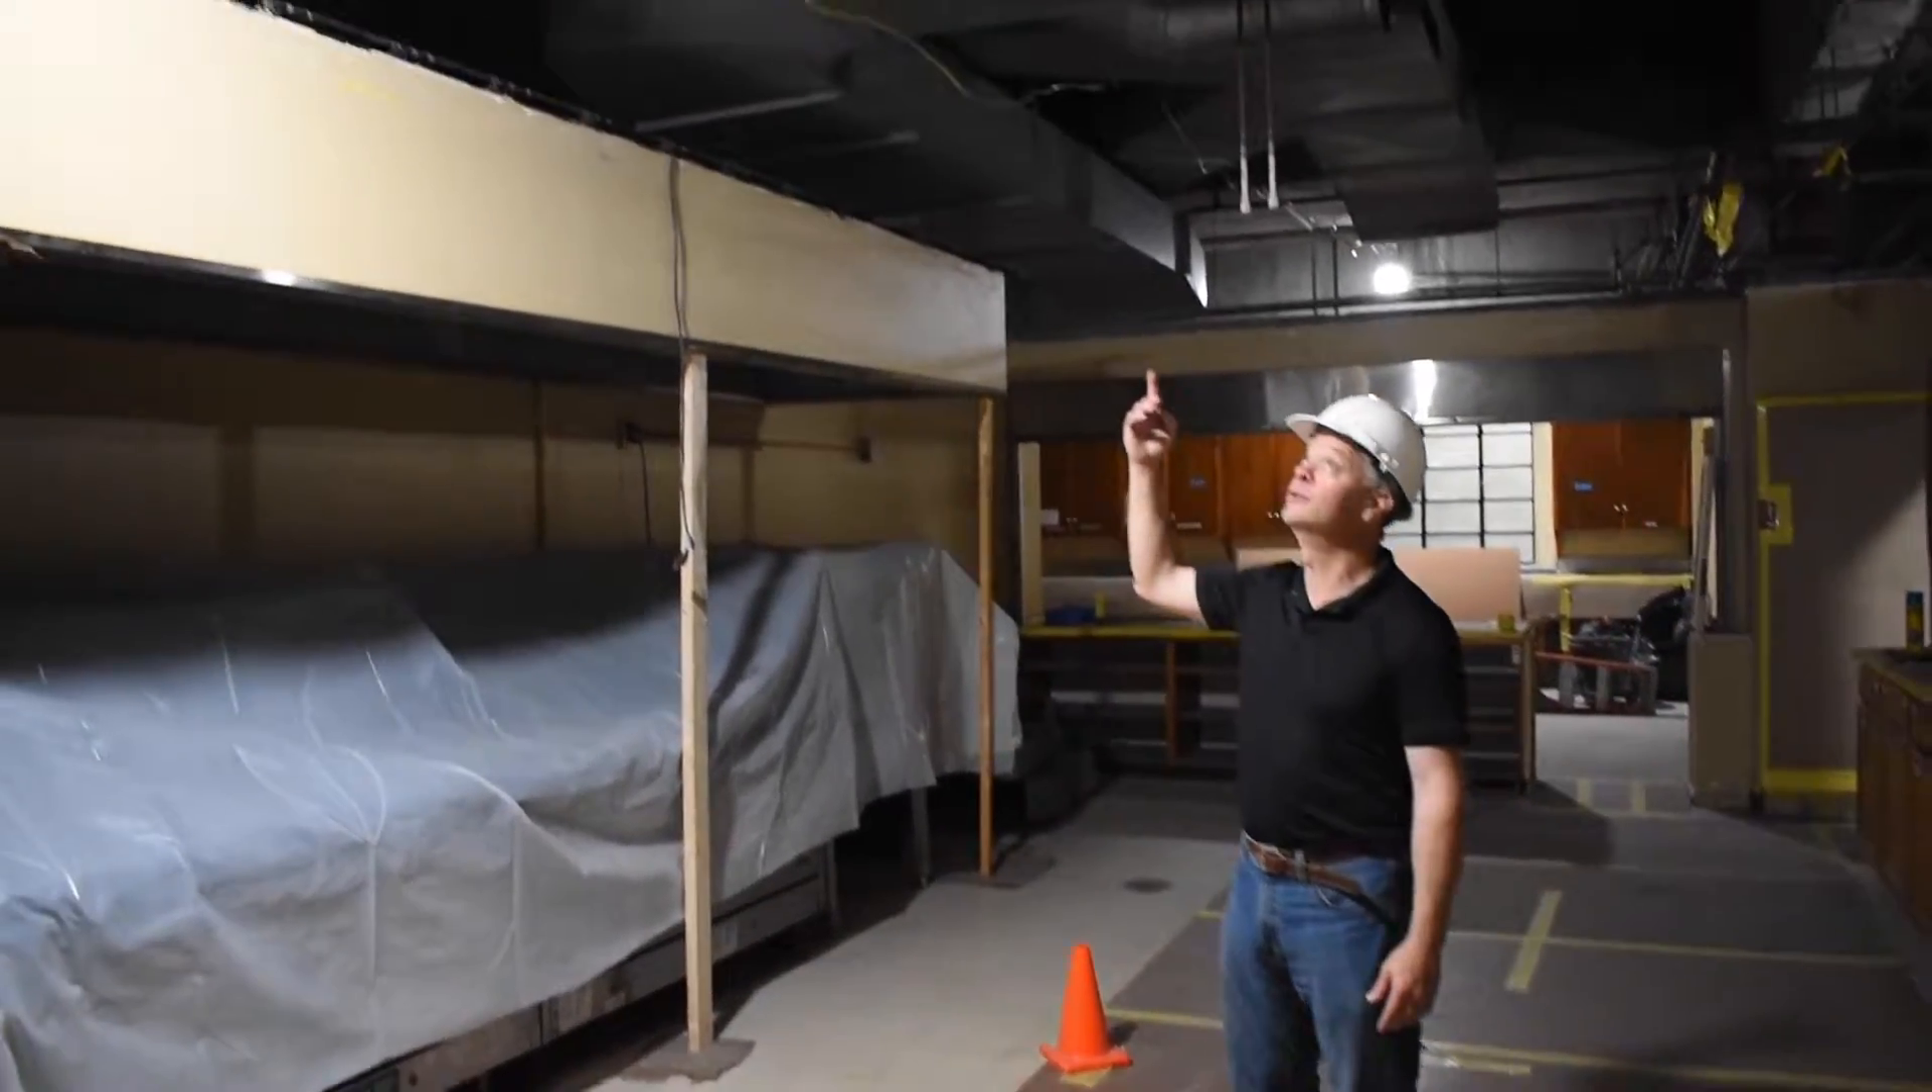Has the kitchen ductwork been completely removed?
No.